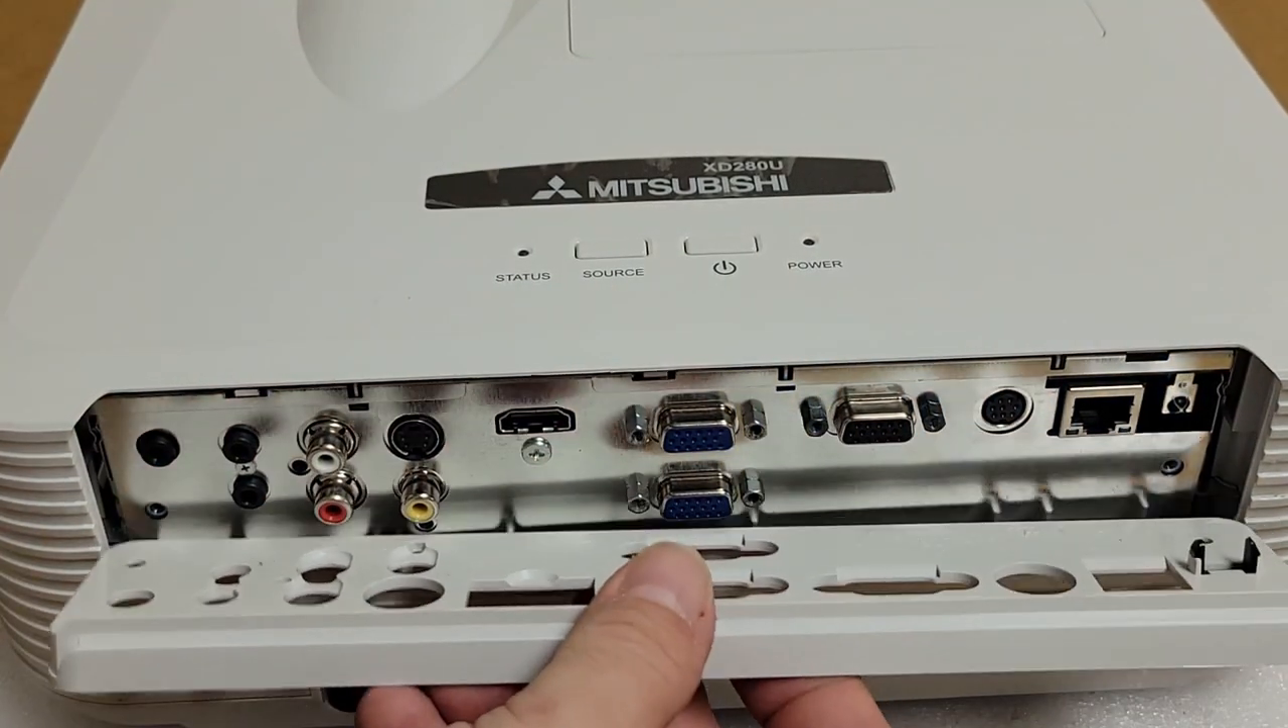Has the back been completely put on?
No.